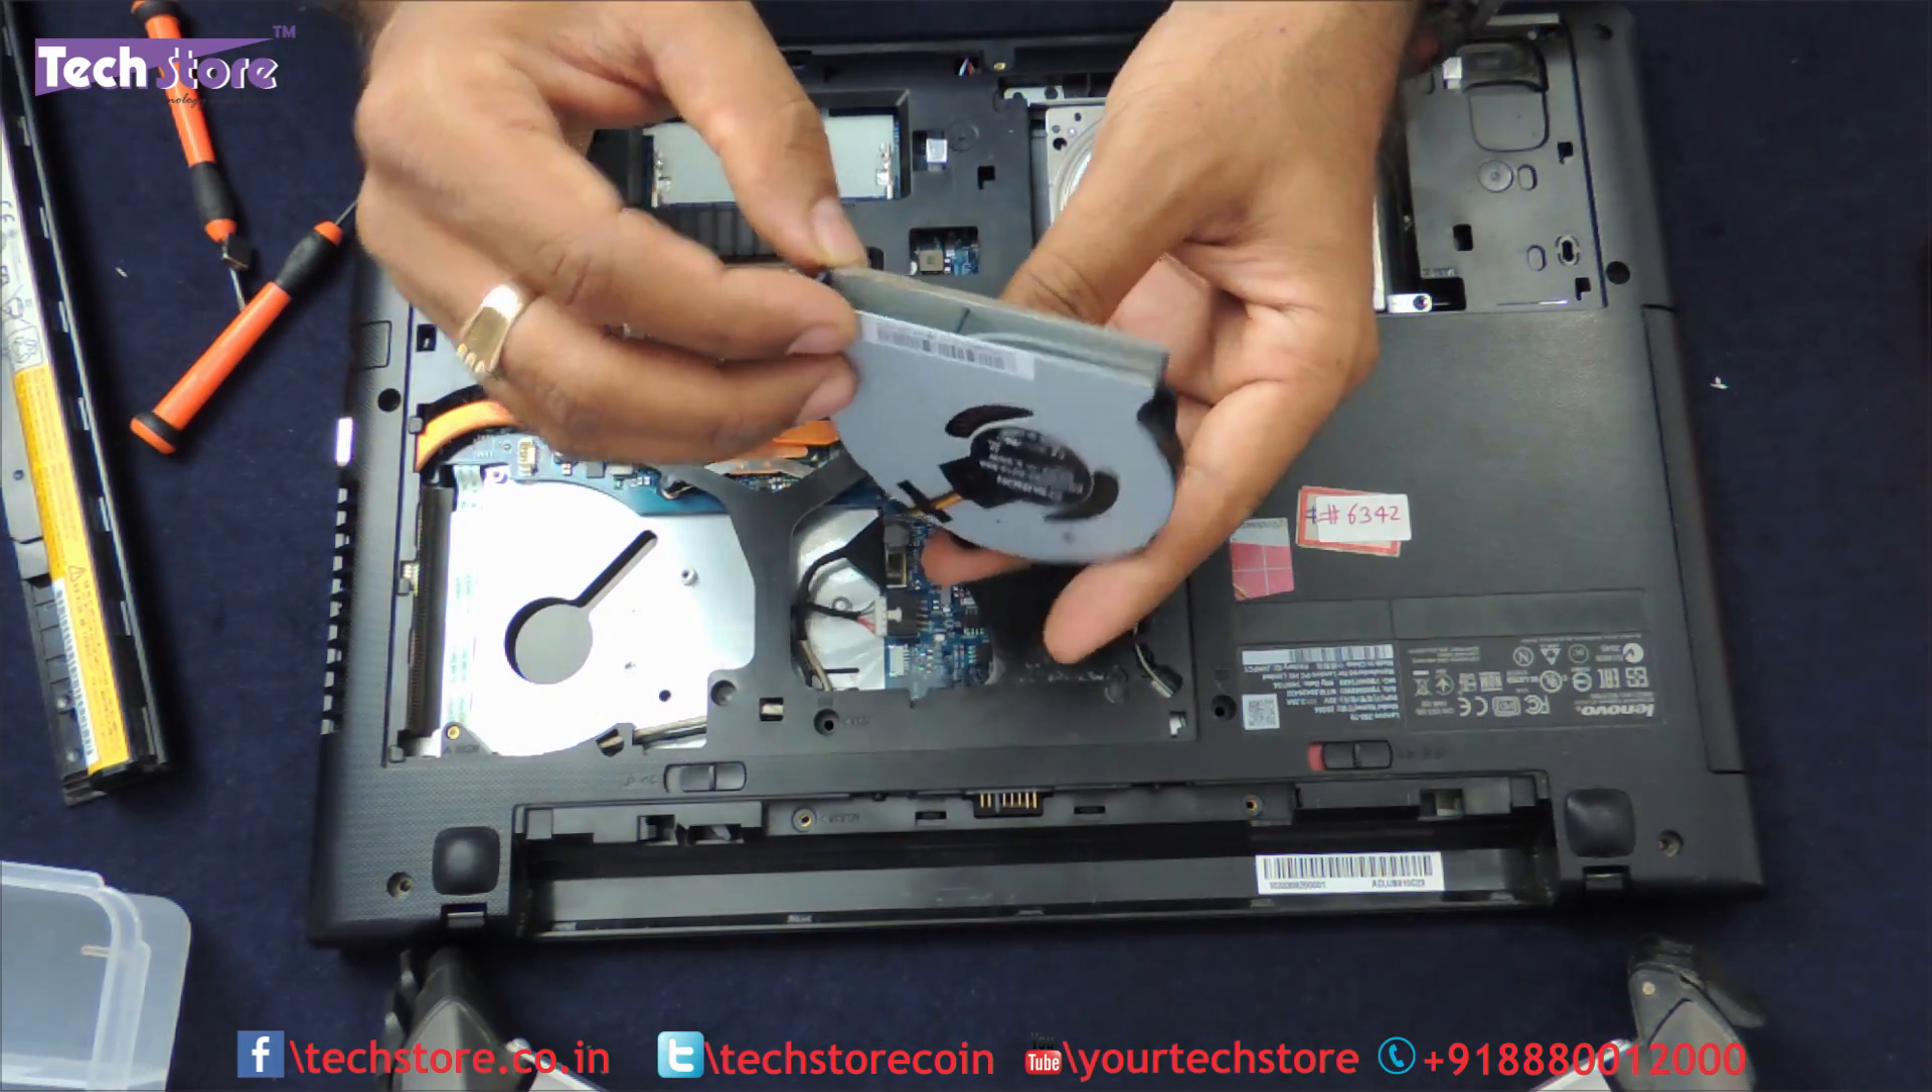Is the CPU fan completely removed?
Yes.